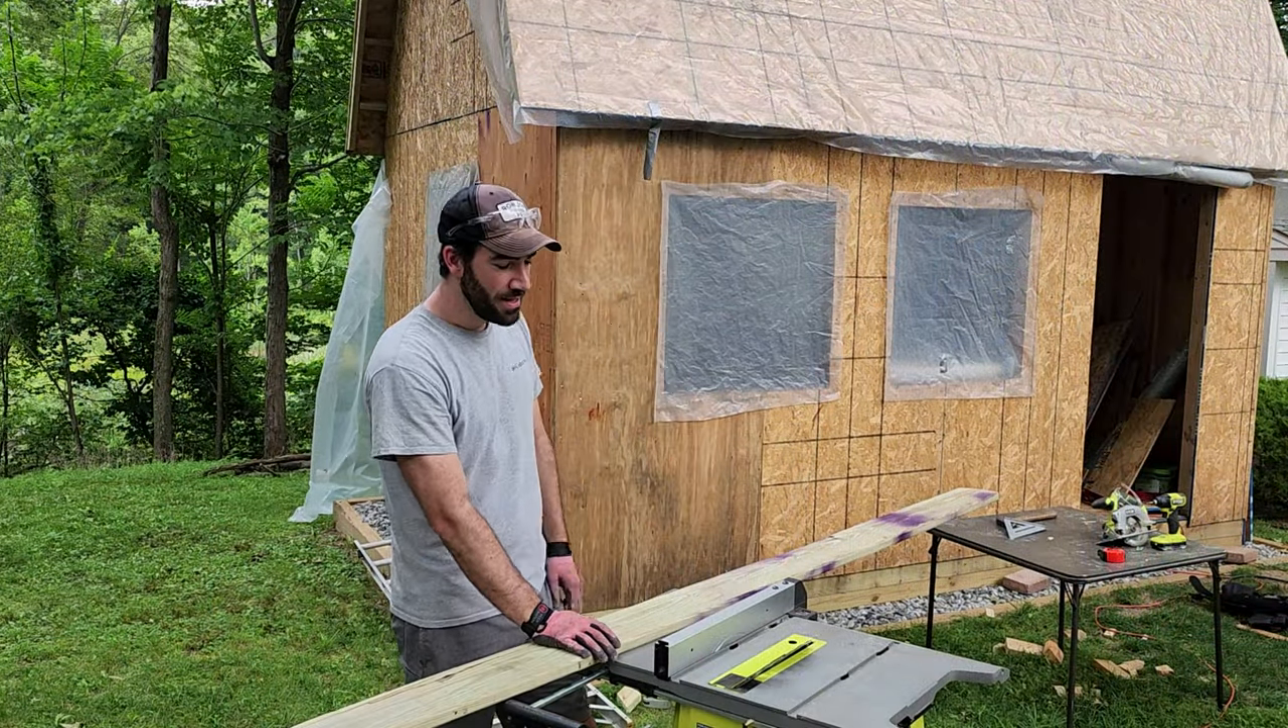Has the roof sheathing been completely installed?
Yes.